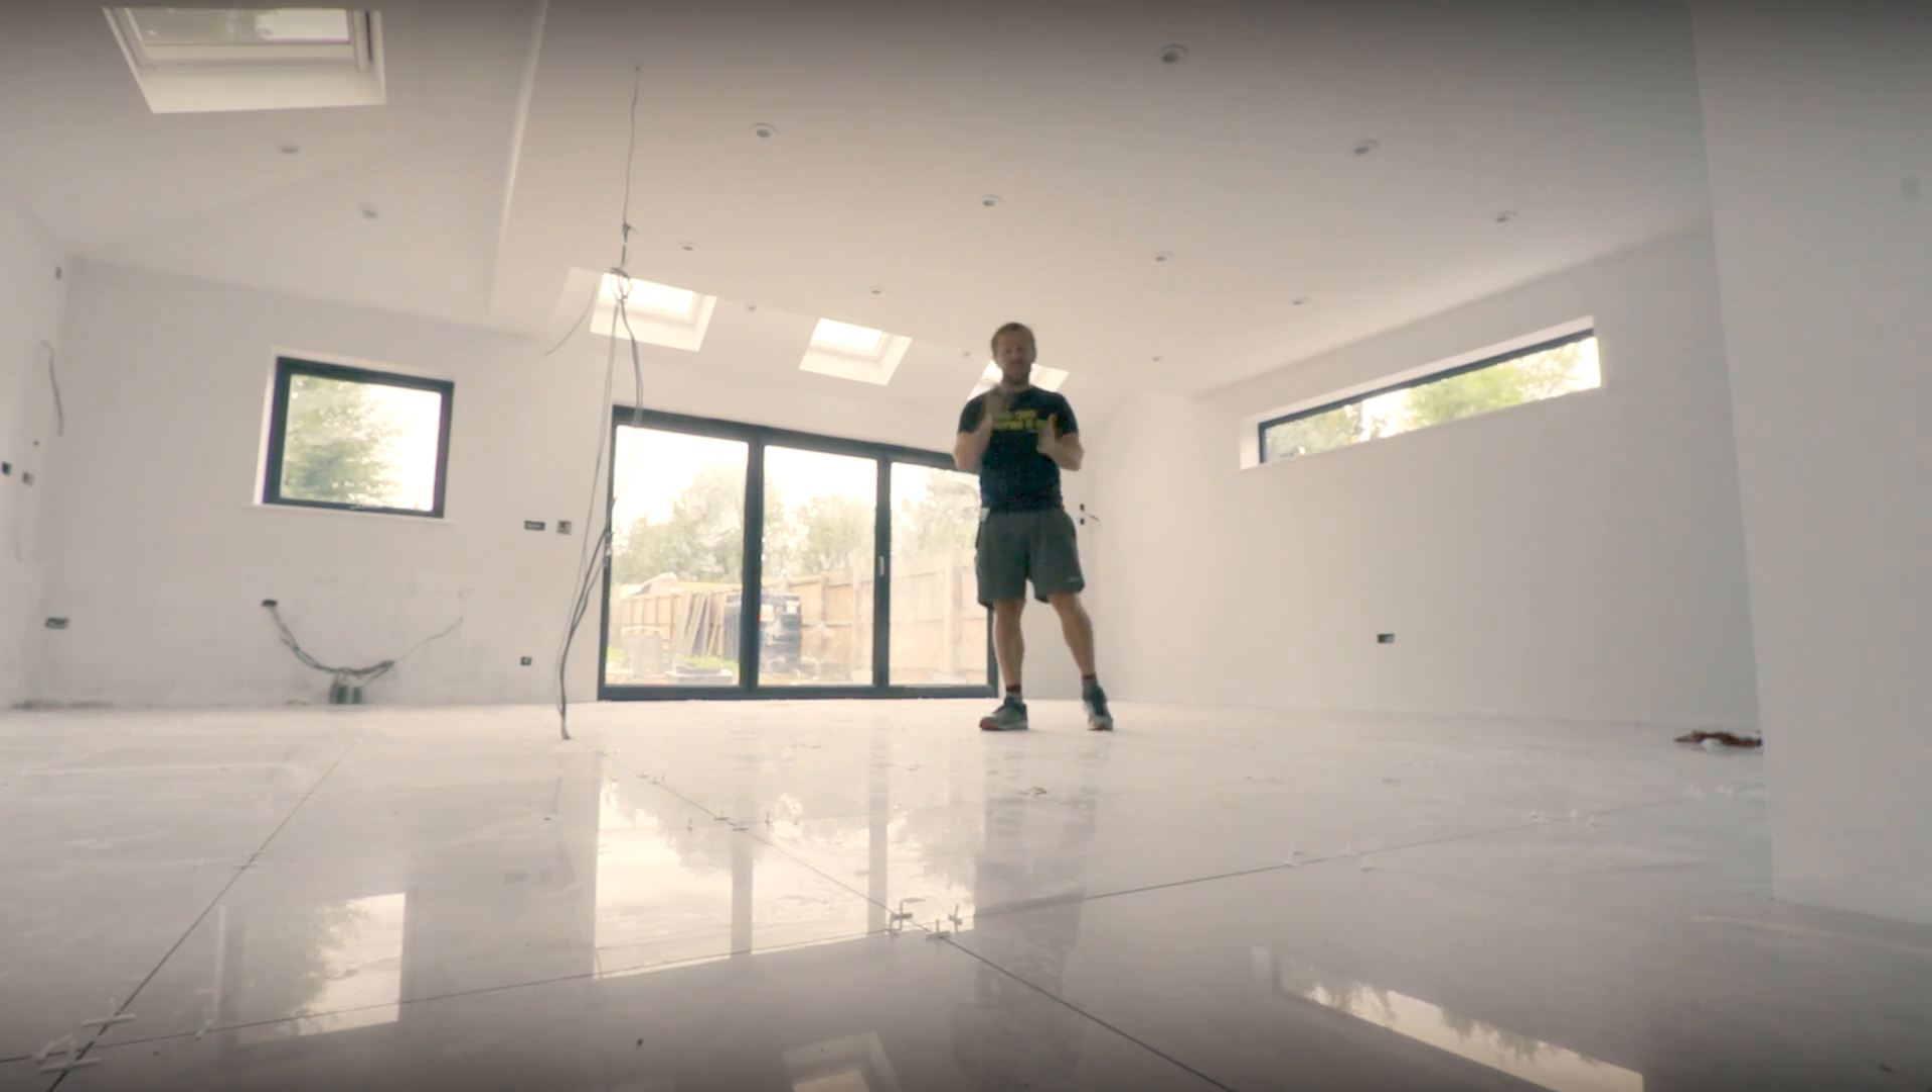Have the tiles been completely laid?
Yes.